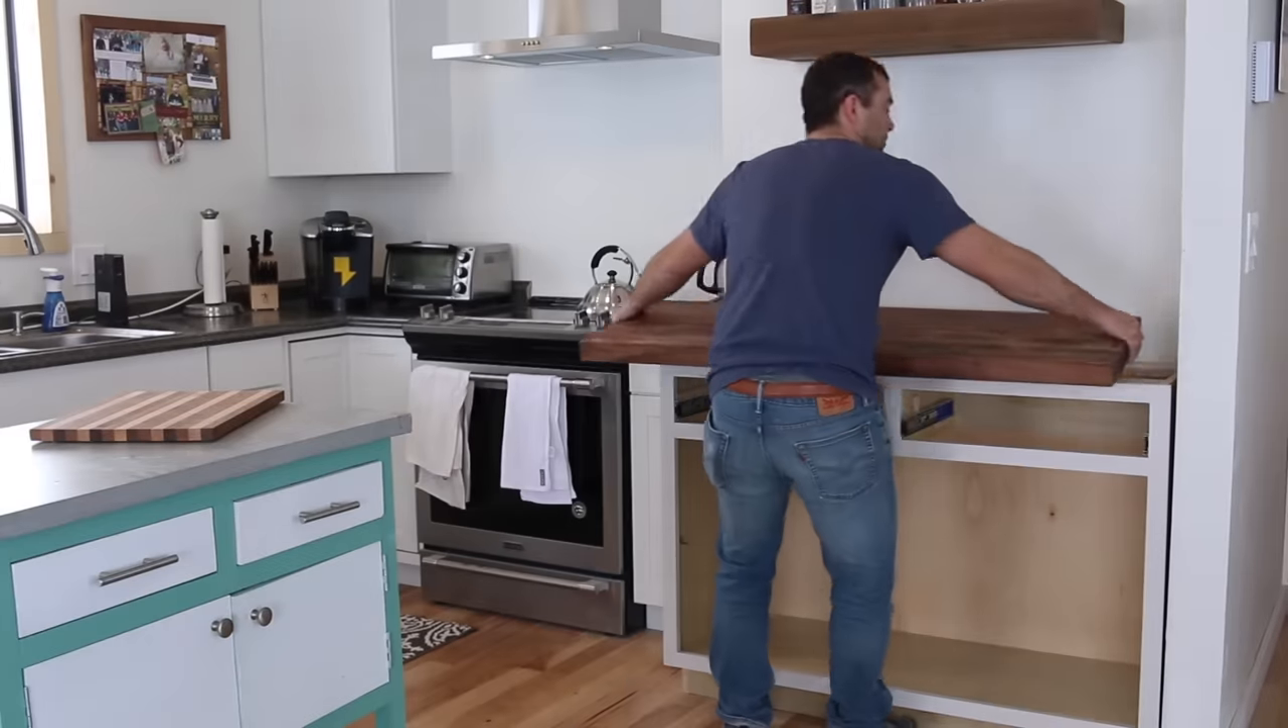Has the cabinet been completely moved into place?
Yes.